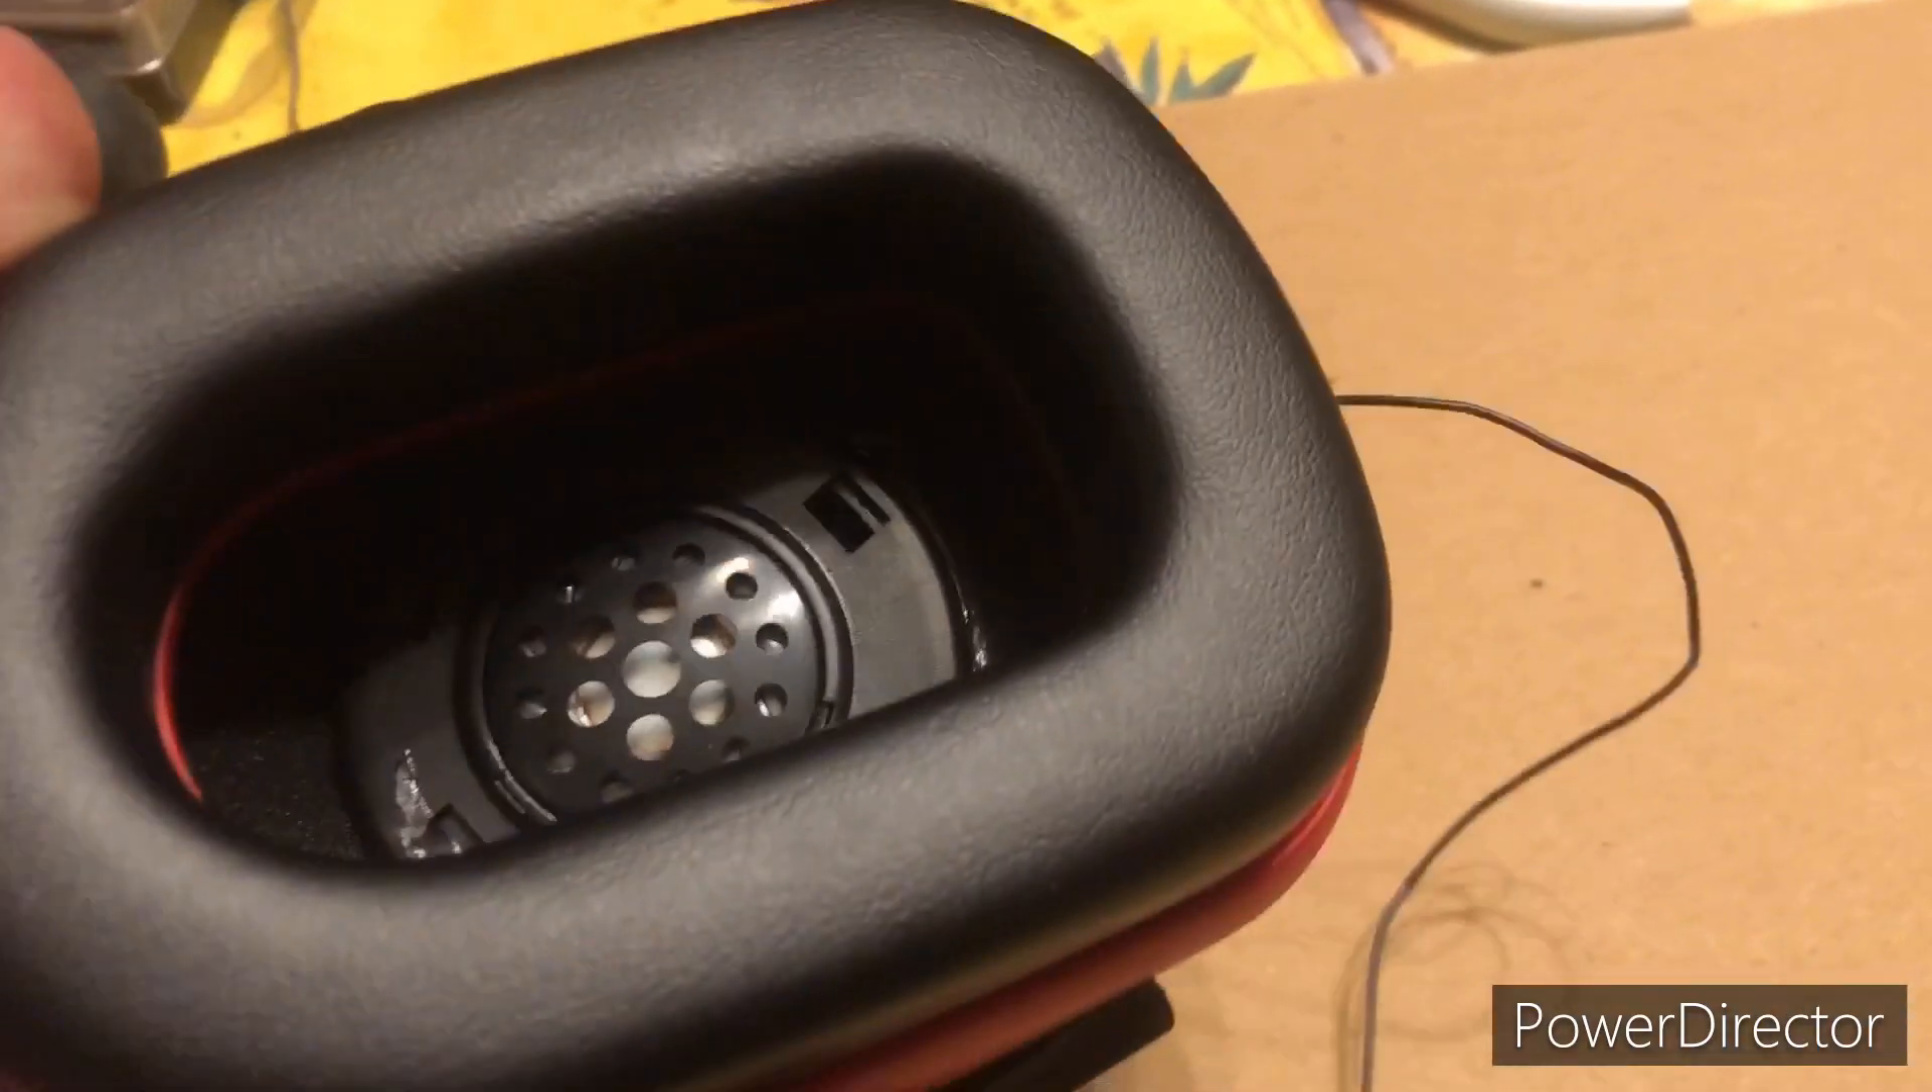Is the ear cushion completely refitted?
Yes.